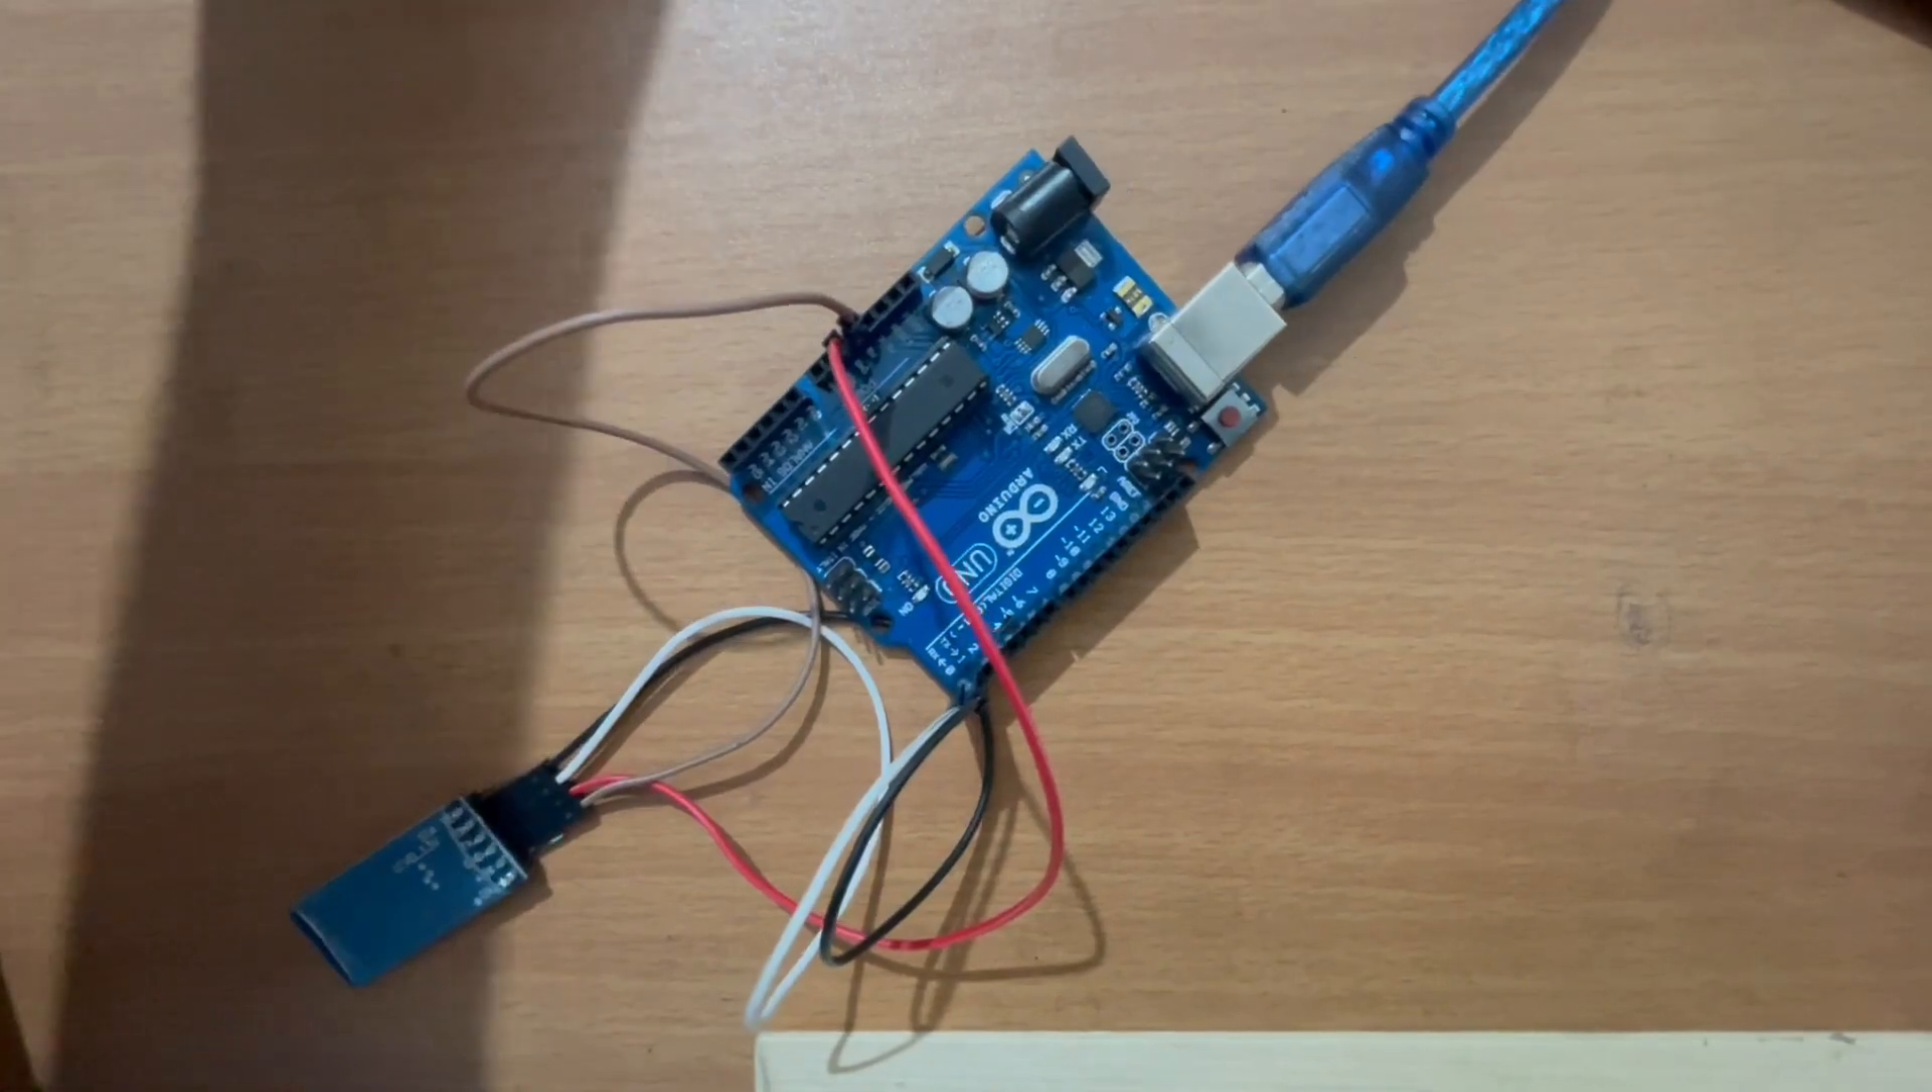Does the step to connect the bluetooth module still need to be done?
No.